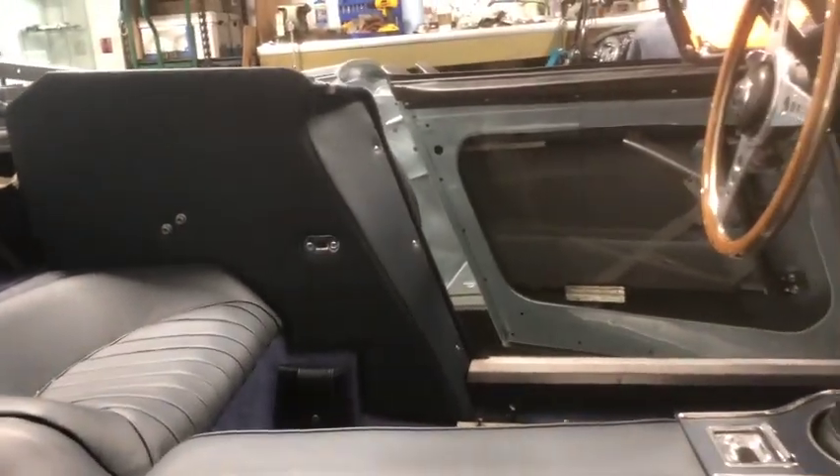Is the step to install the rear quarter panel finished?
Yes.